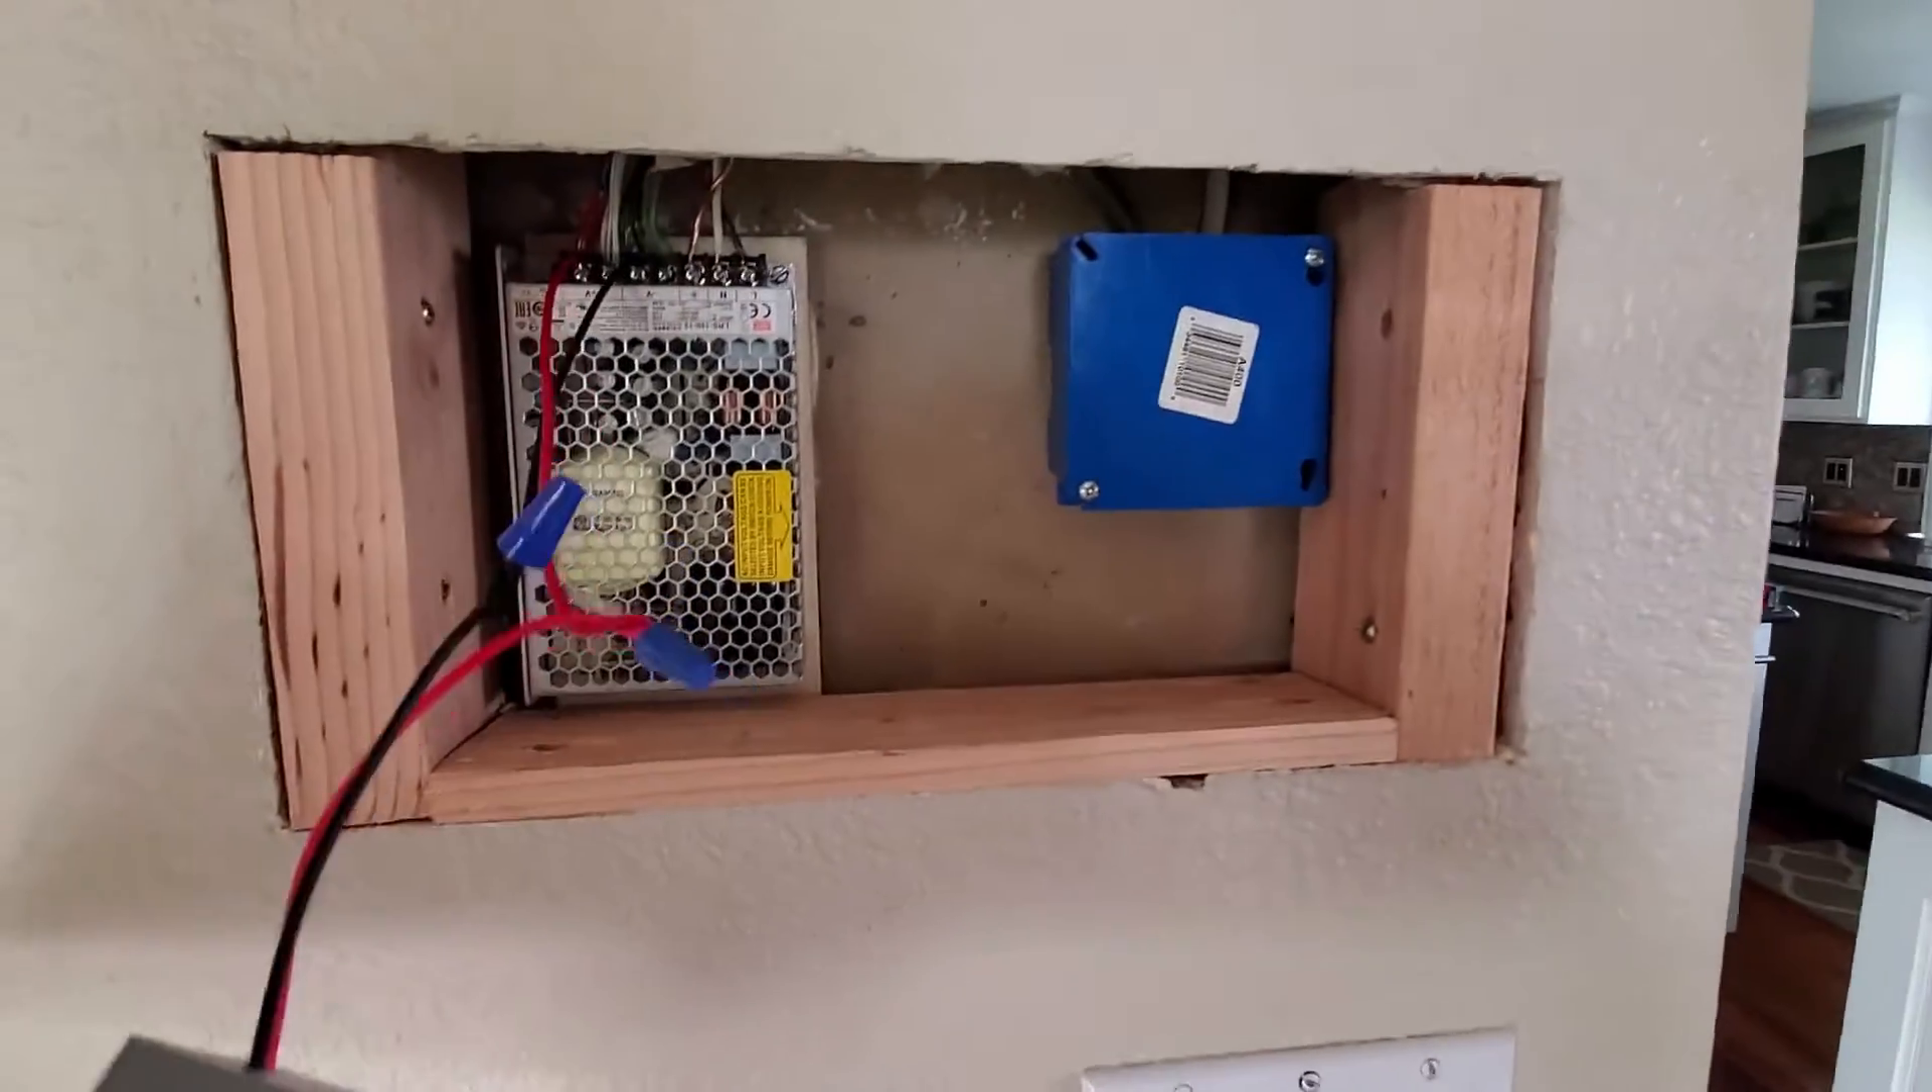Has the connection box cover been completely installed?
Yes.